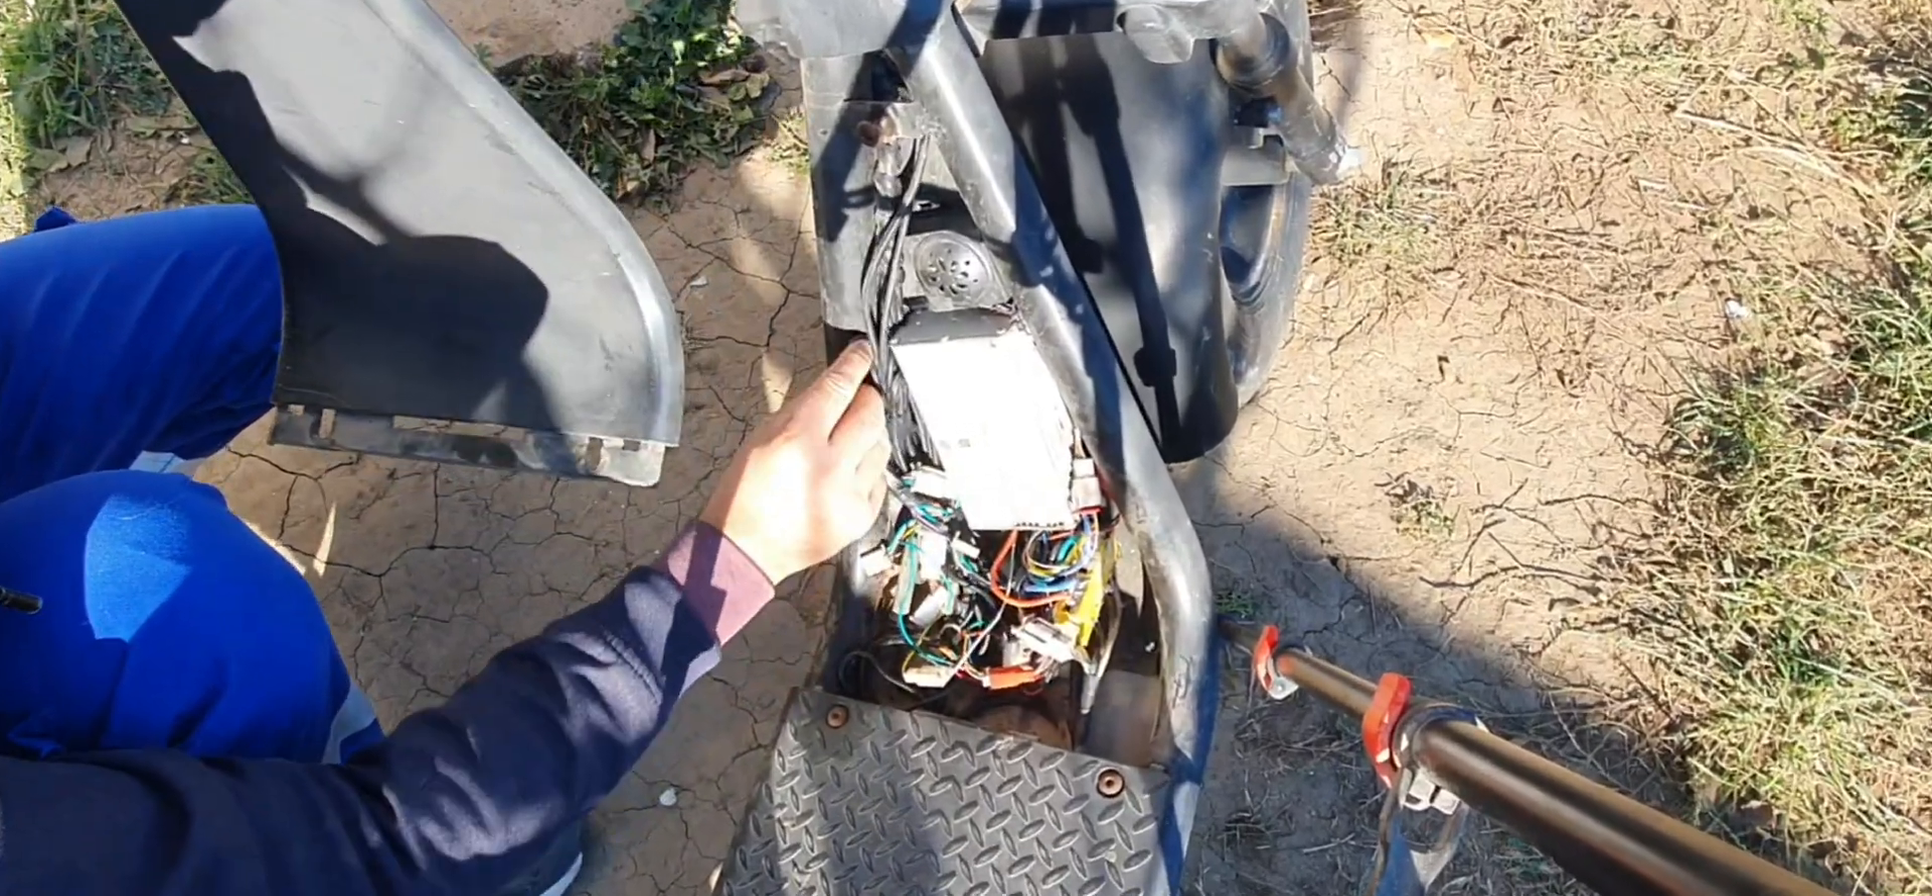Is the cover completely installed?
No.